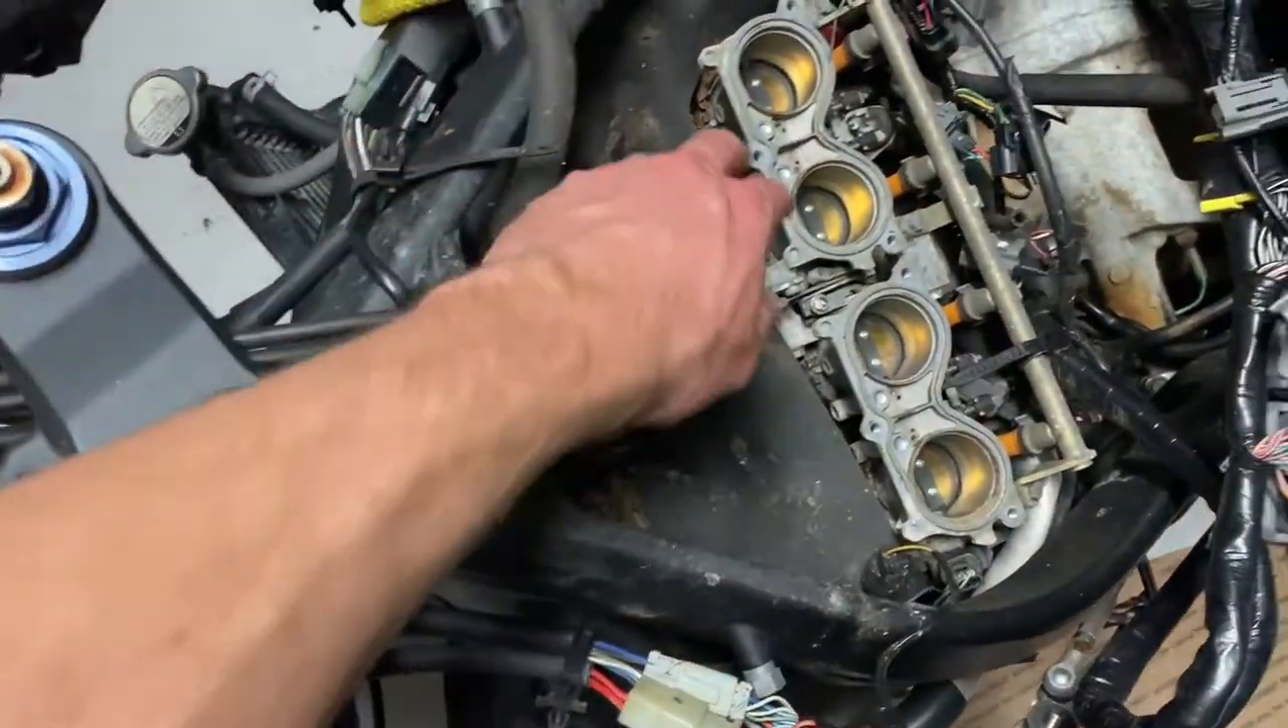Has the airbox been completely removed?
Yes.